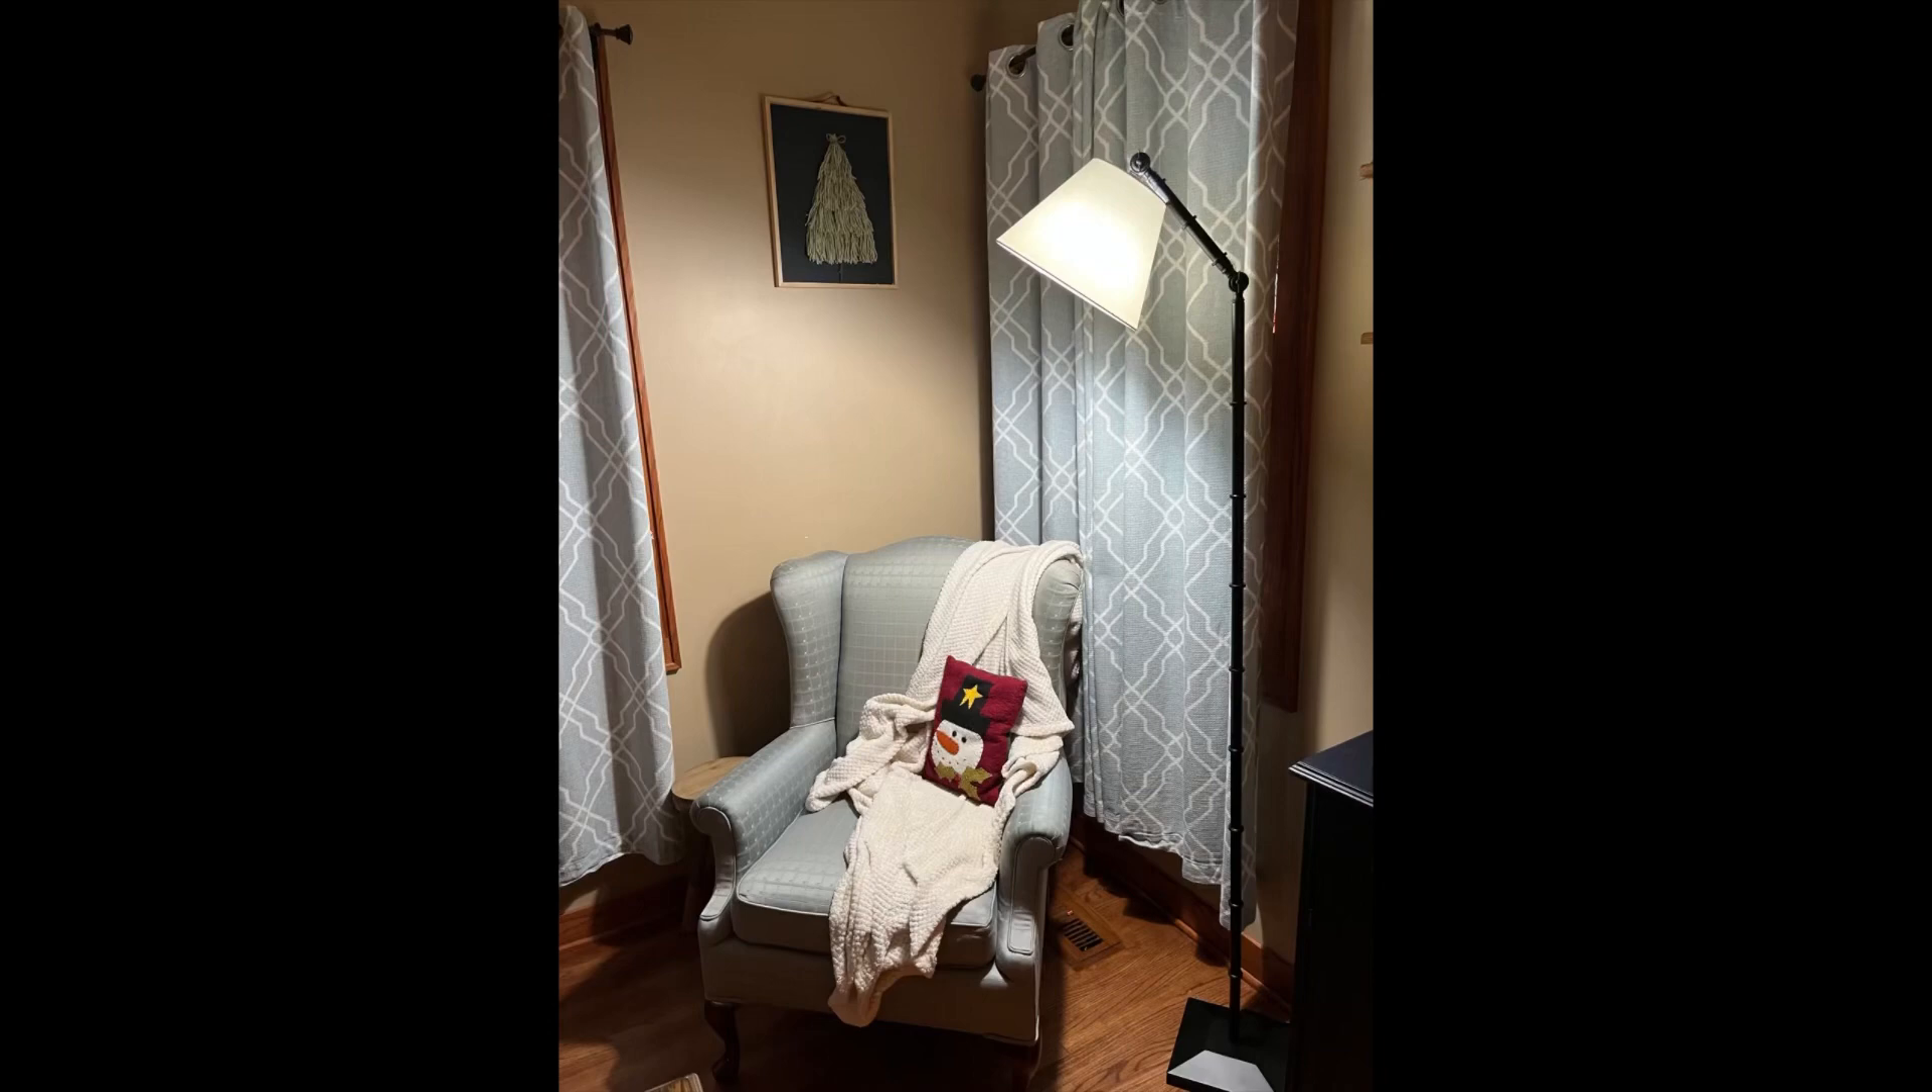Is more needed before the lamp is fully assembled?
No.